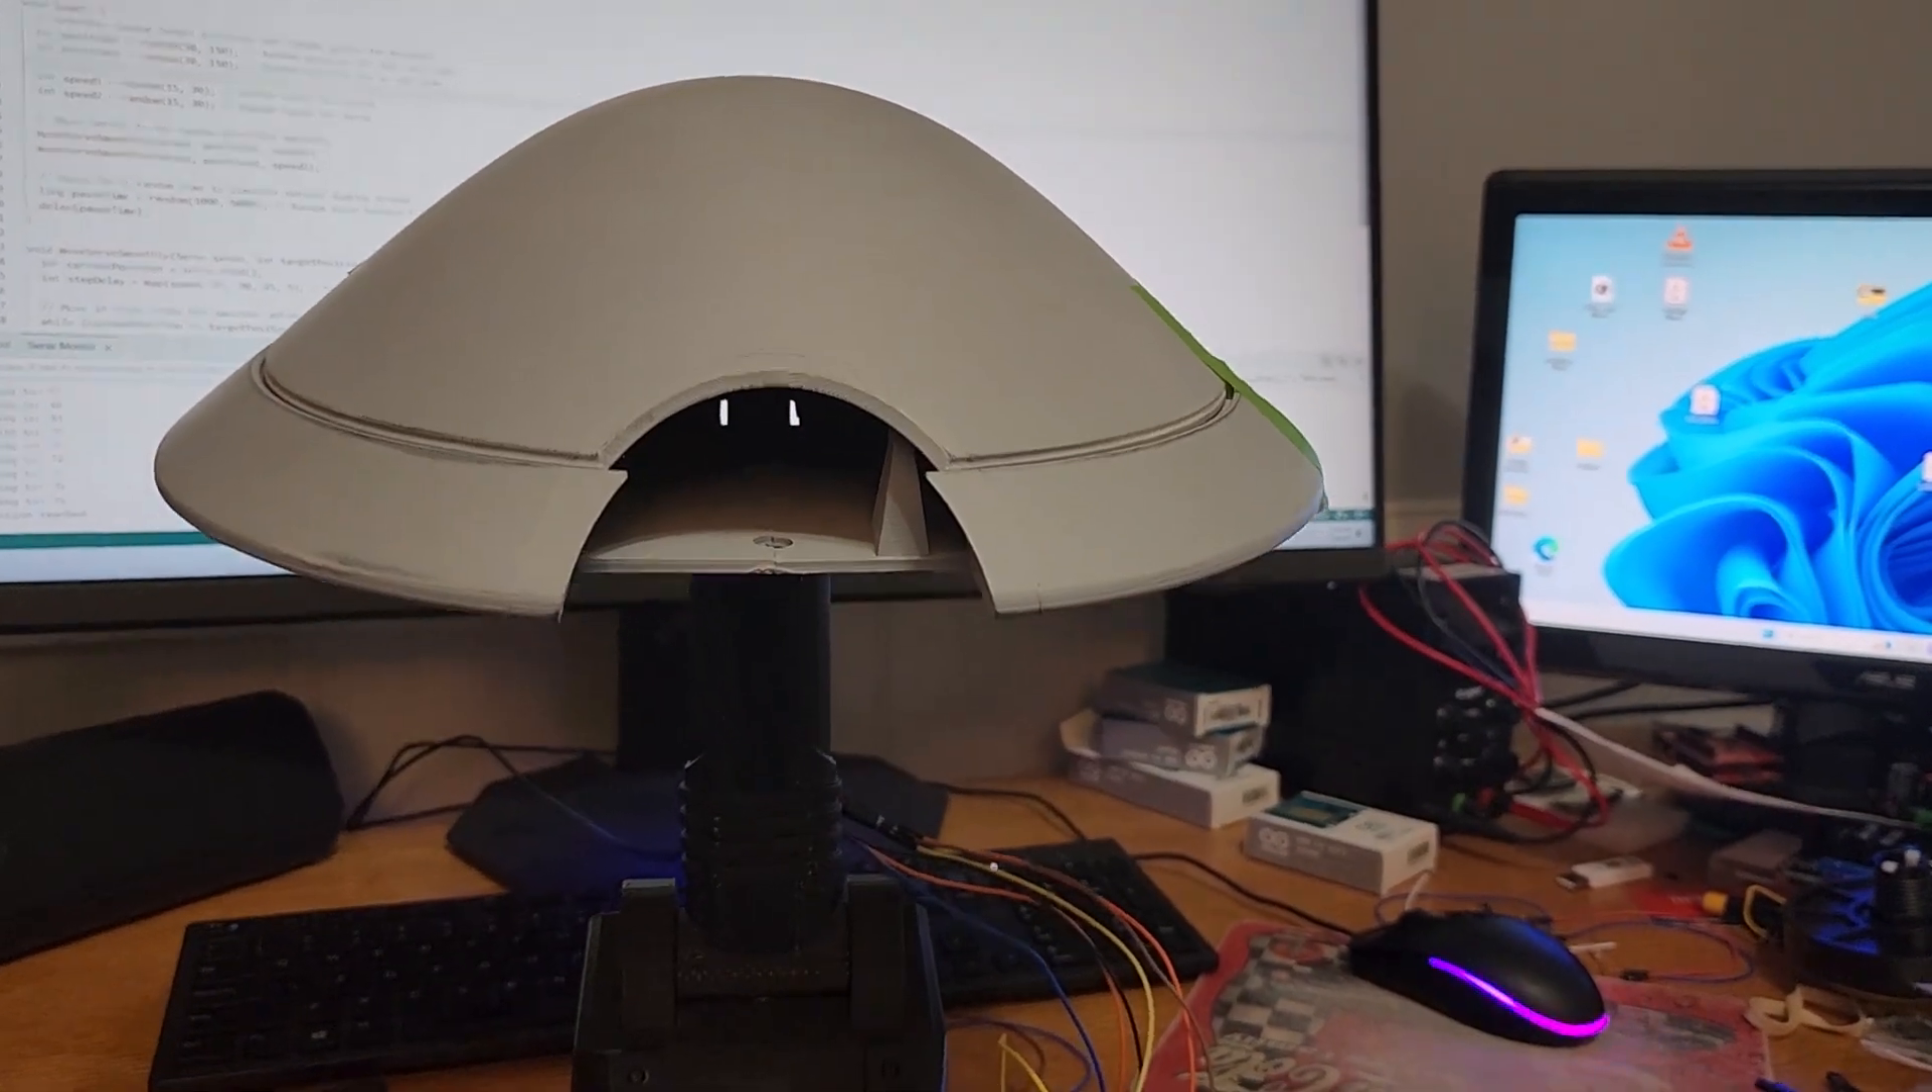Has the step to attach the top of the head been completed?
Yes.